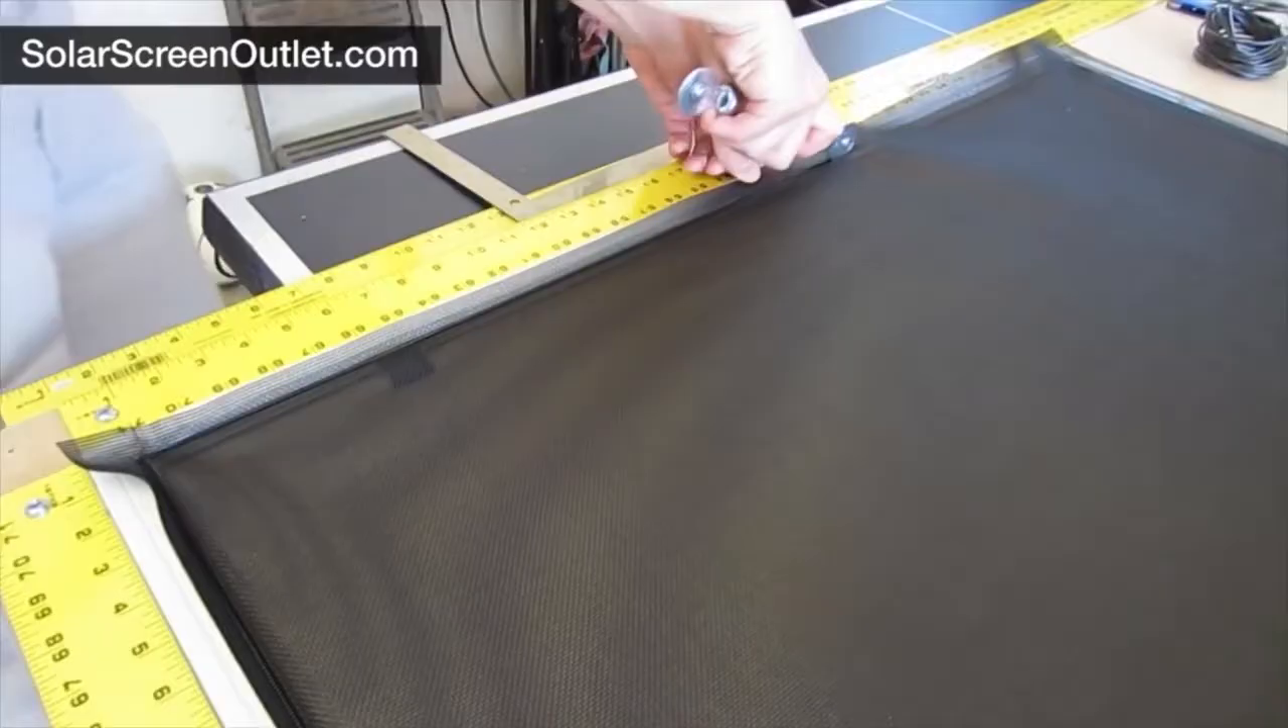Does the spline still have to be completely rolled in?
Yes.